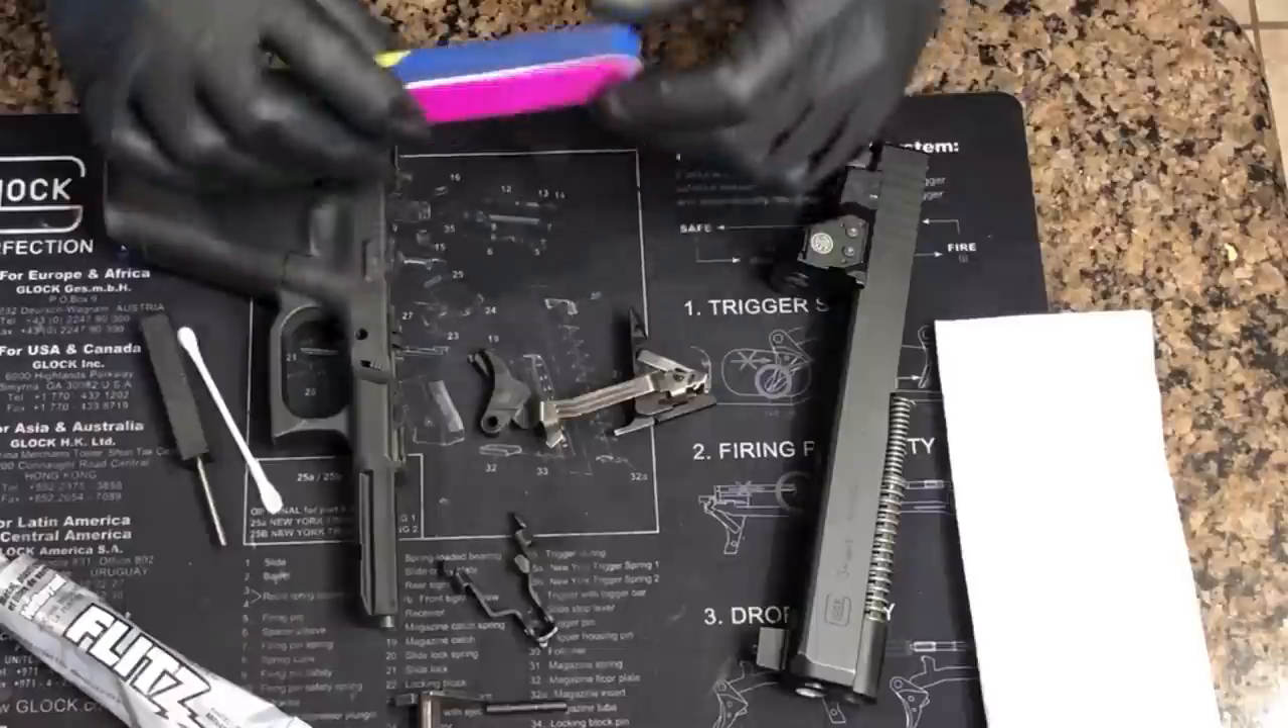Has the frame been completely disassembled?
Yes.